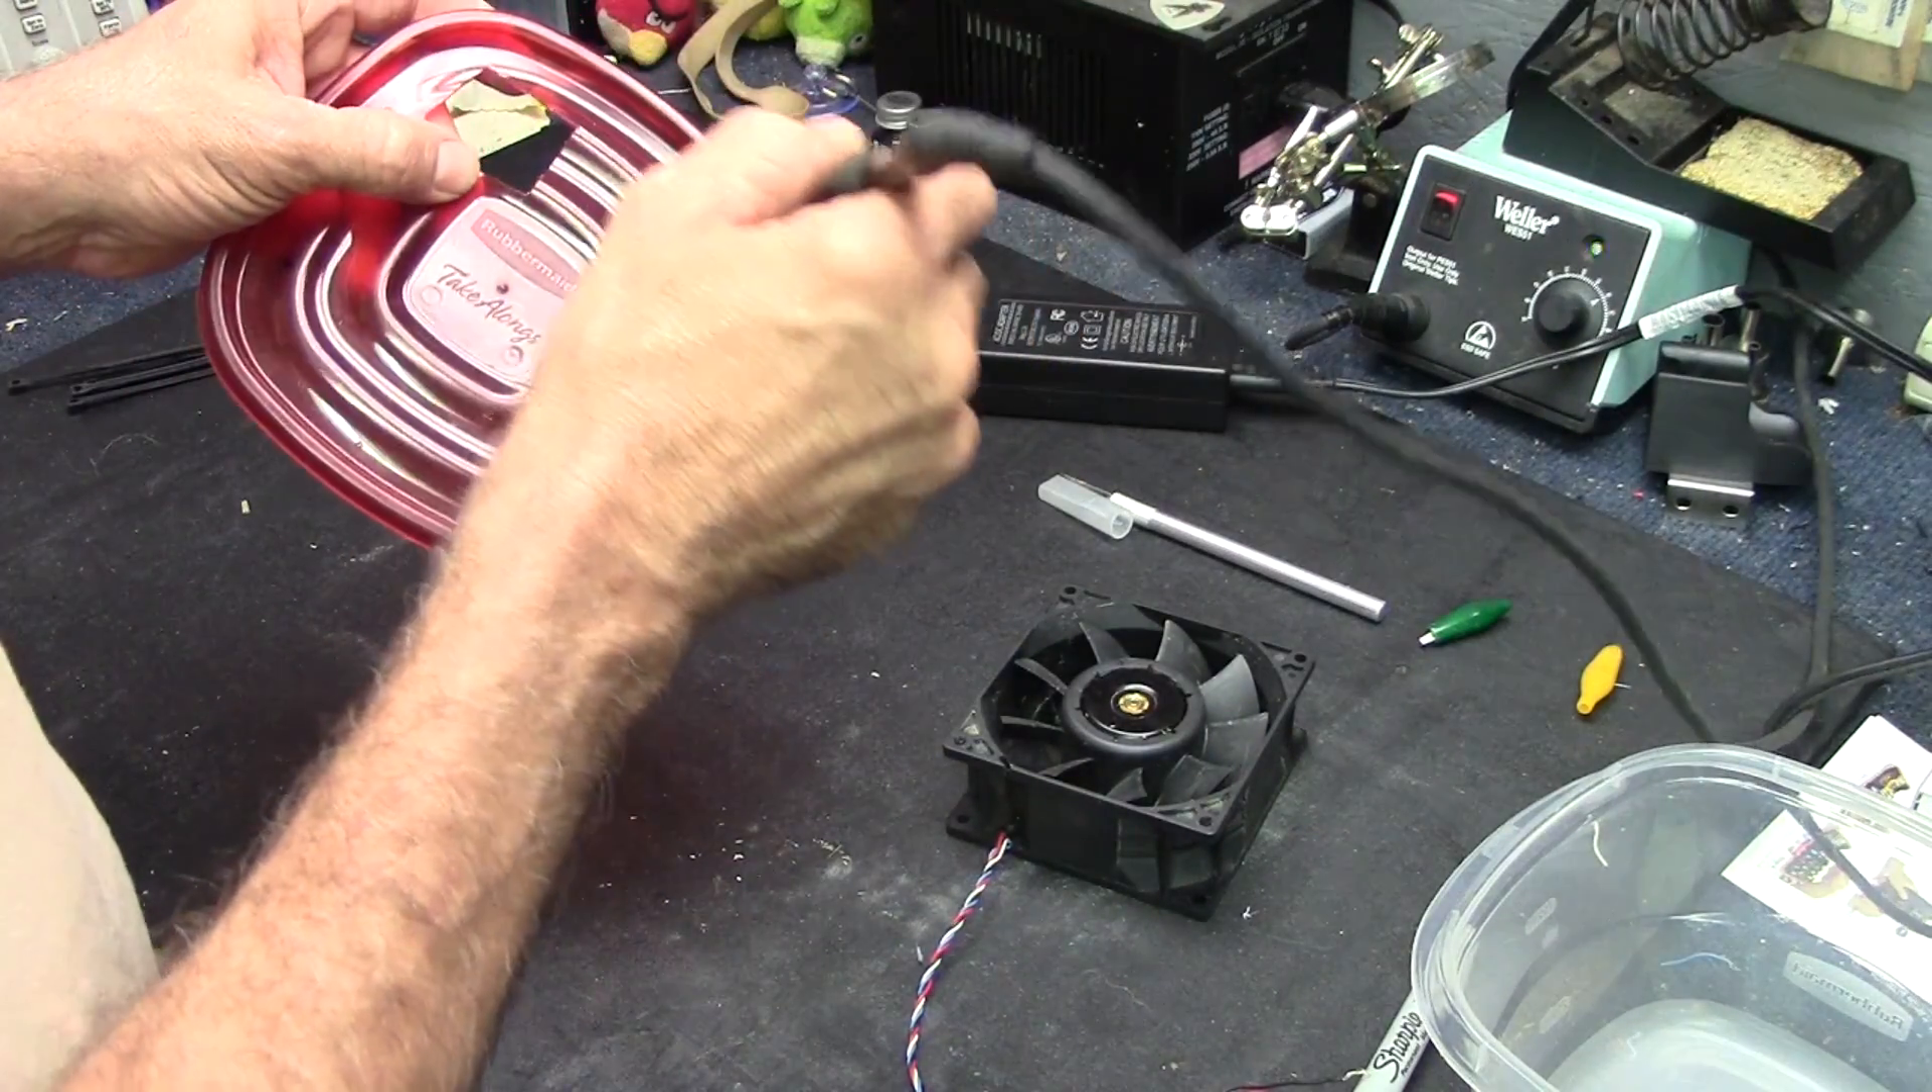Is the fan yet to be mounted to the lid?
Yes.